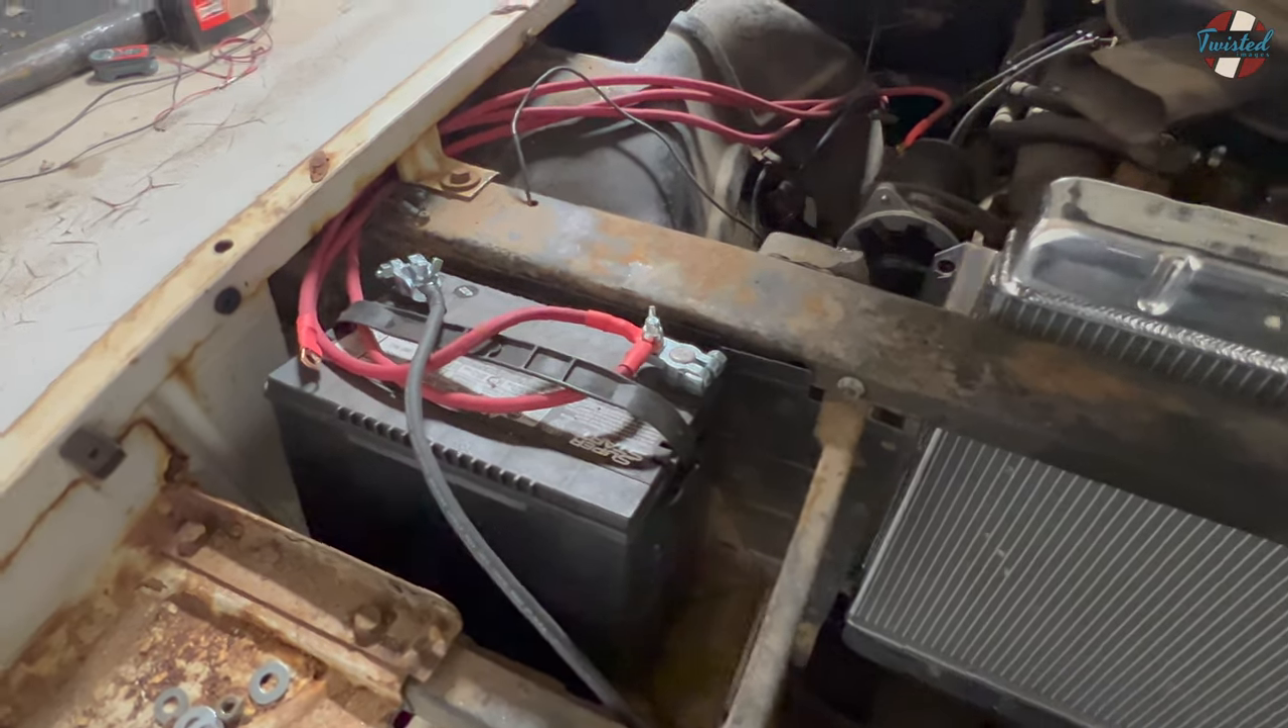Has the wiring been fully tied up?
No.